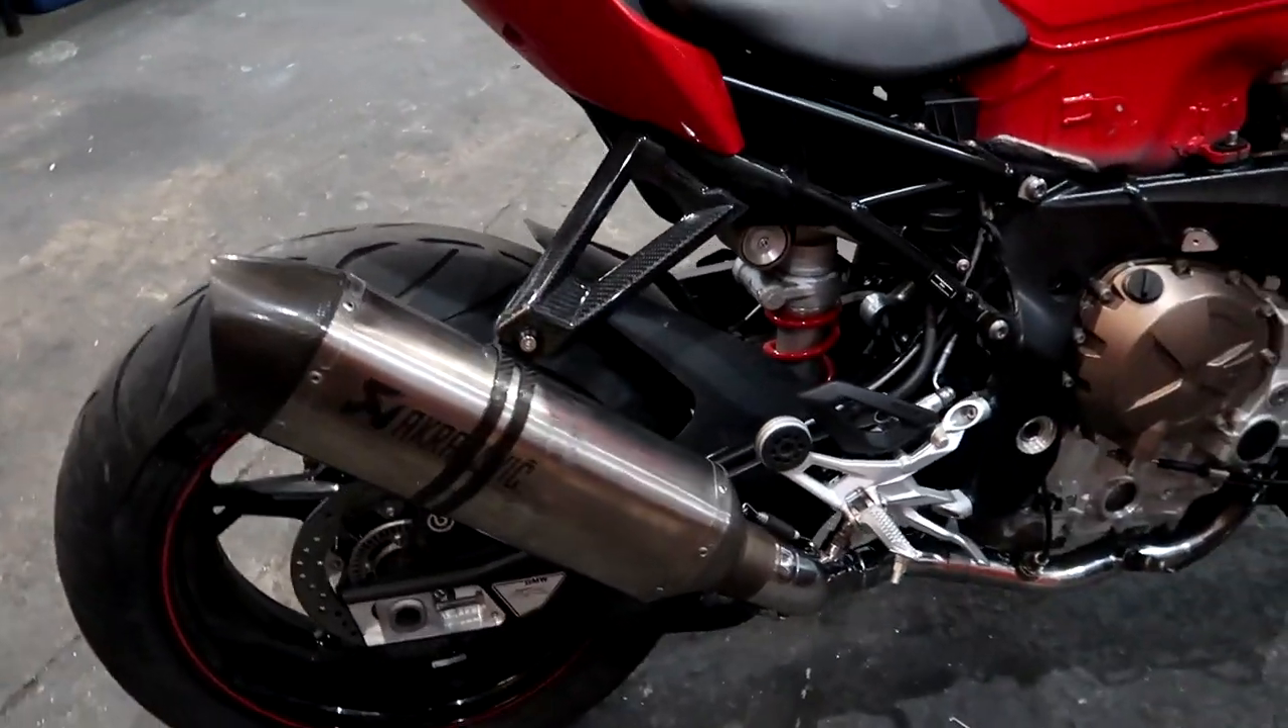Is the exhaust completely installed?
Yes.